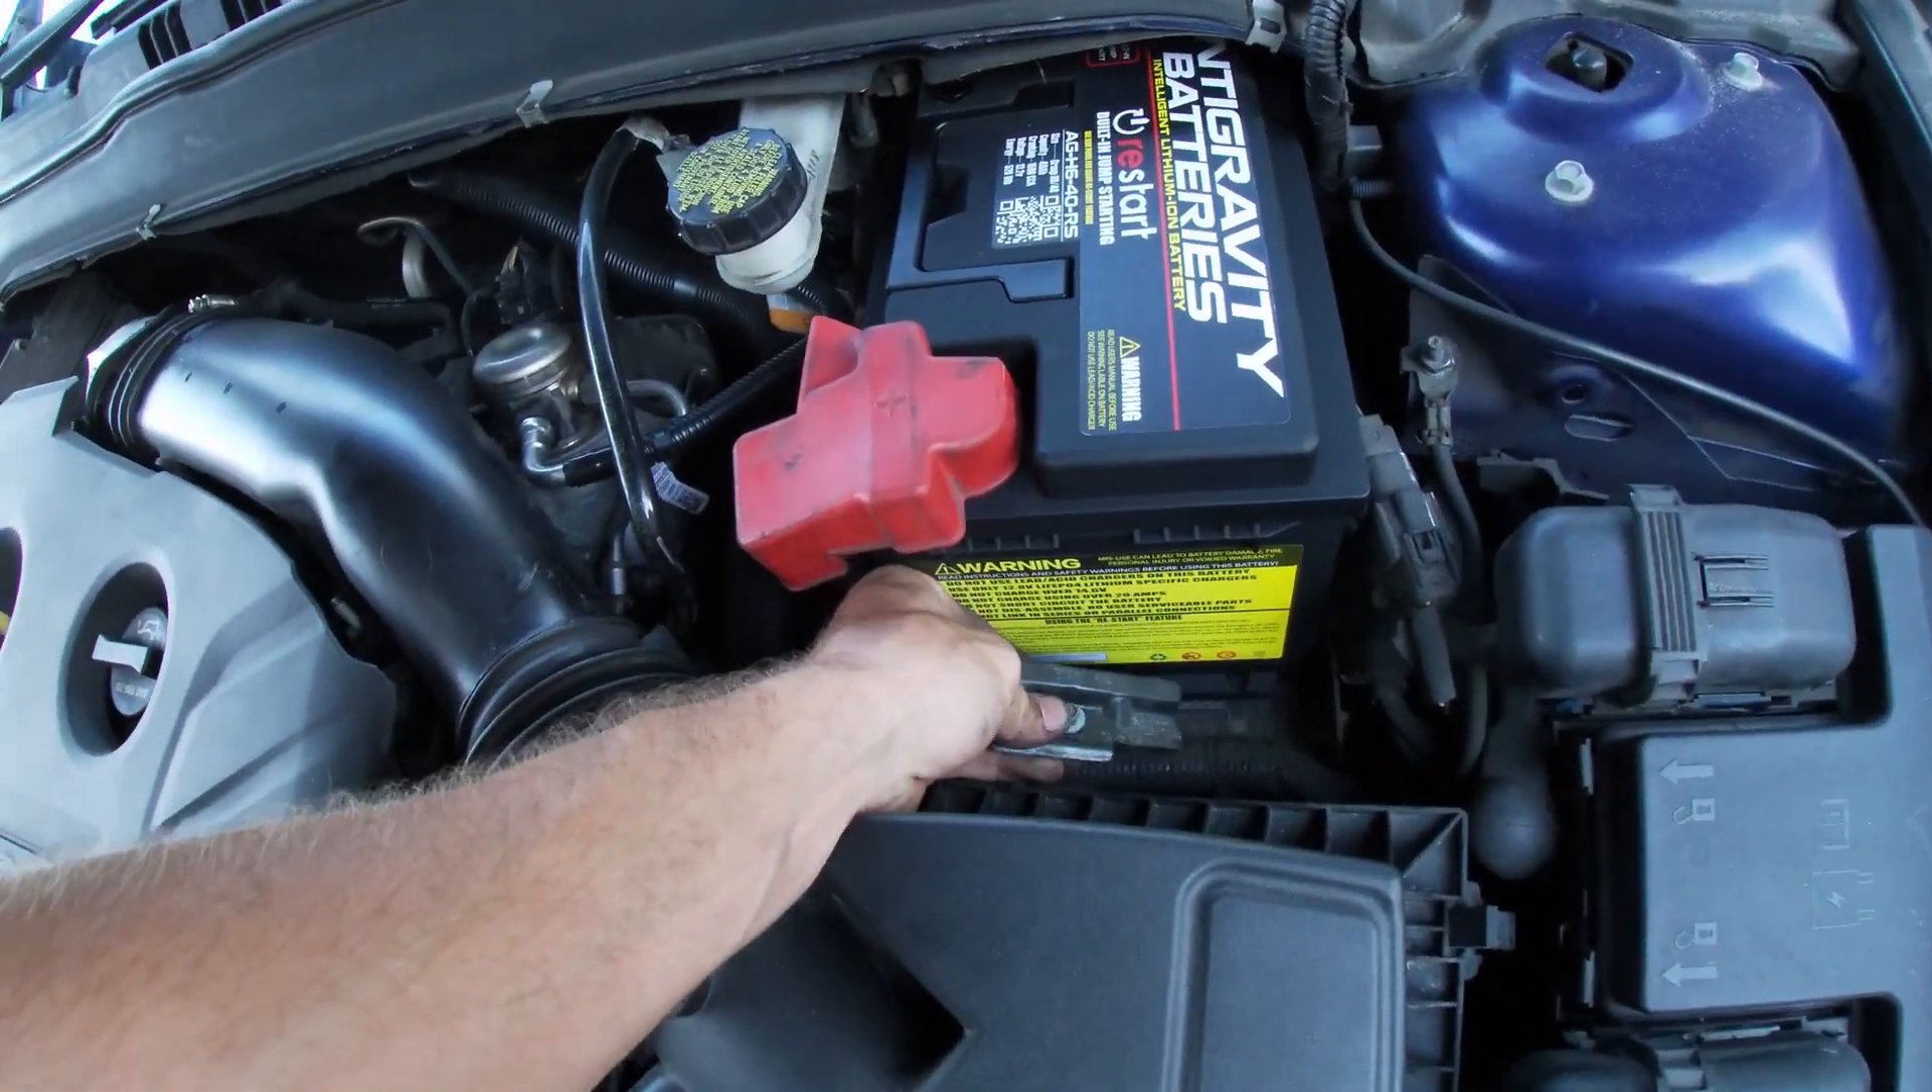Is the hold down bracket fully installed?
No.